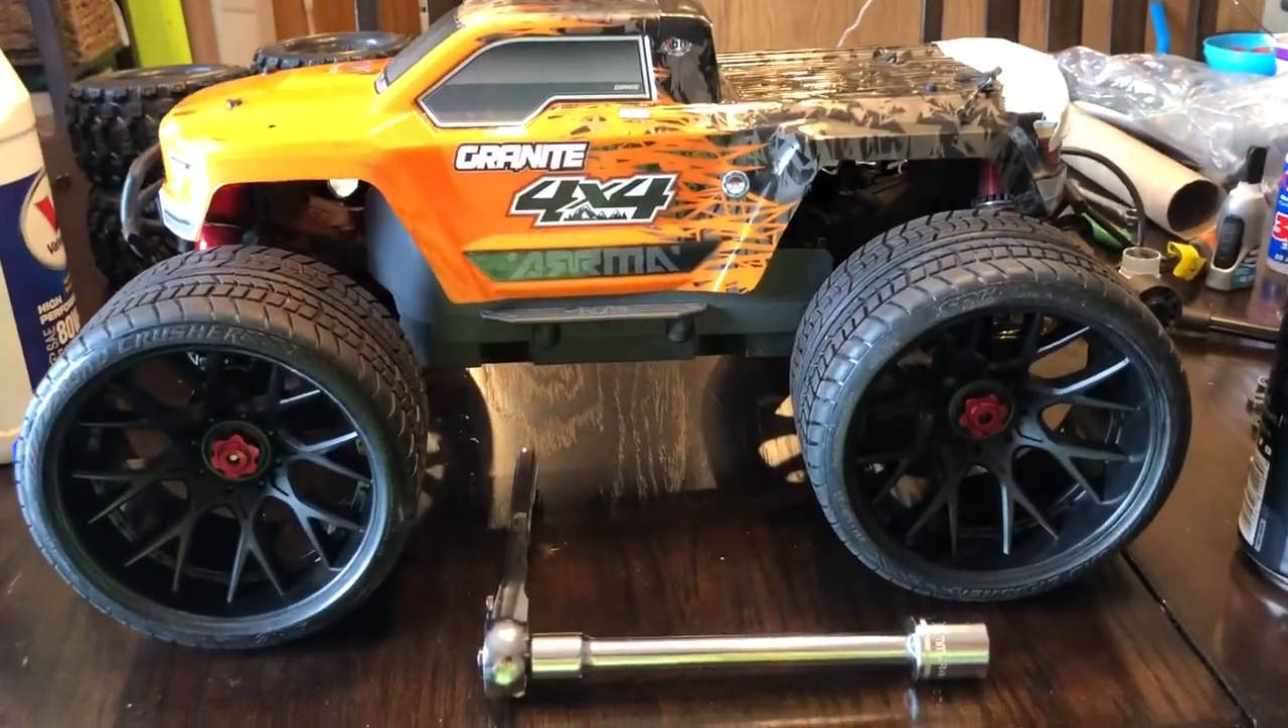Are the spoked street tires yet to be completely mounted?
No.